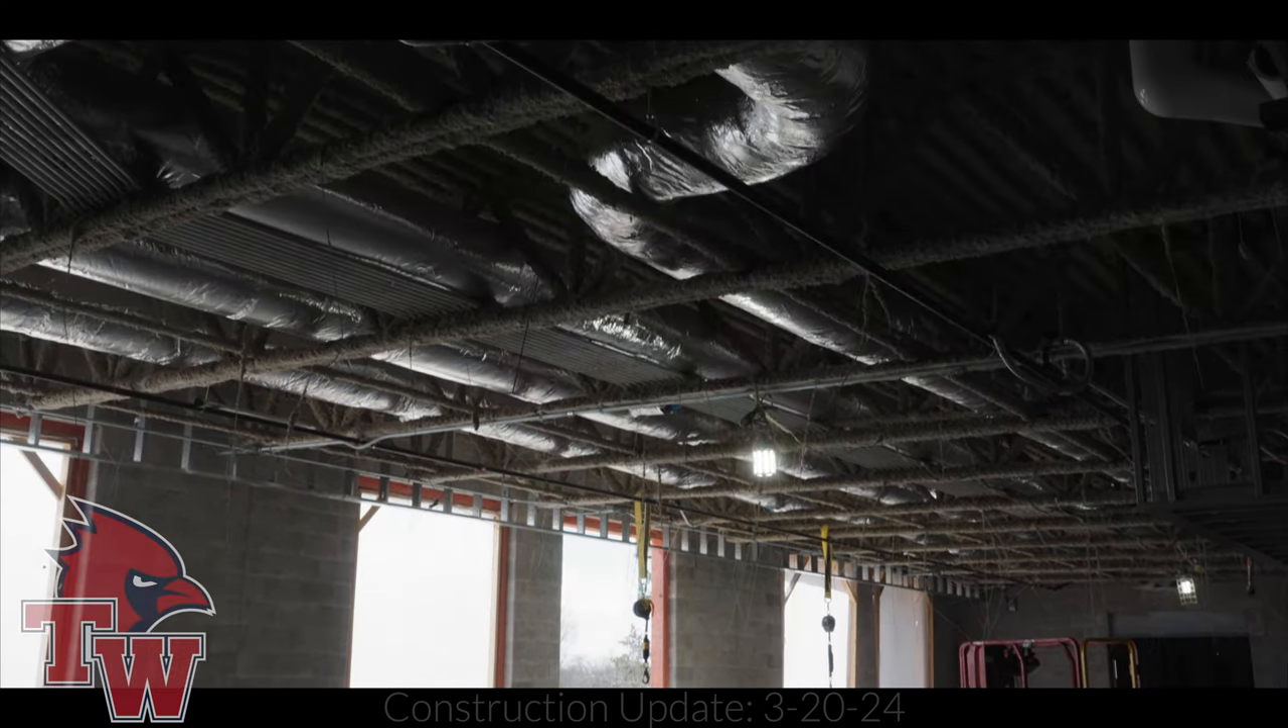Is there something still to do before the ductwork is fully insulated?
No.